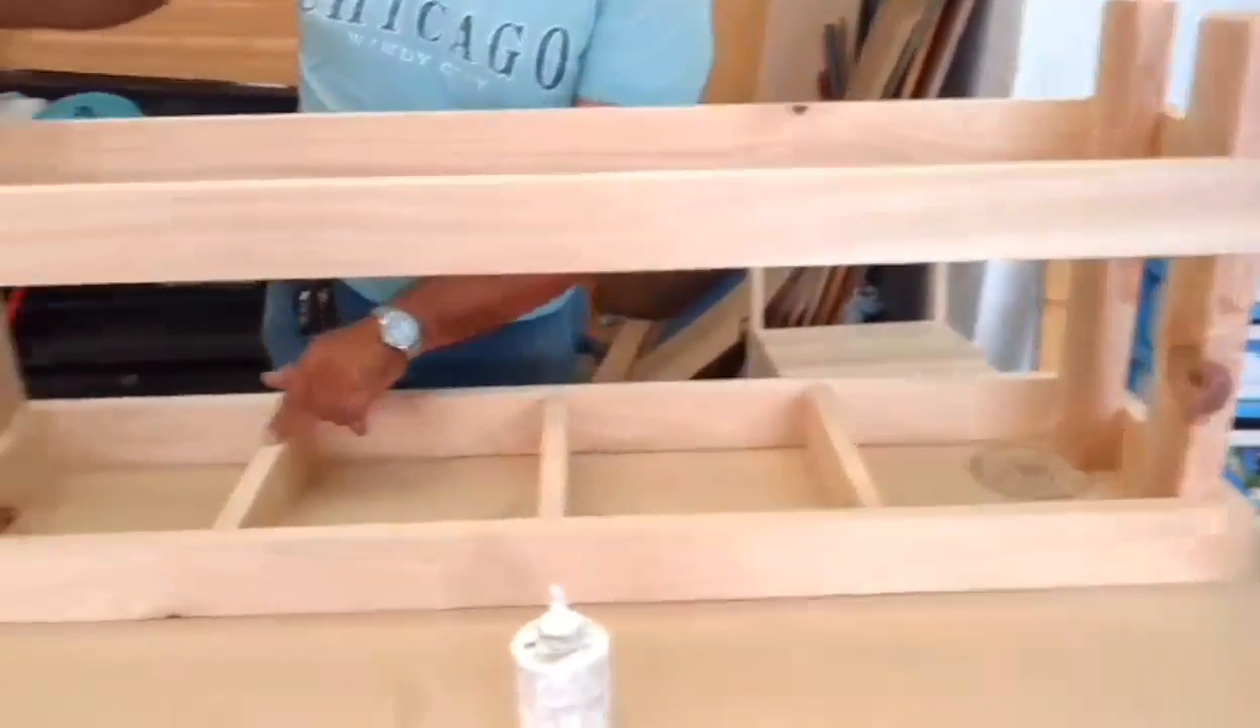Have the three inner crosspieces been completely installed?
Yes.